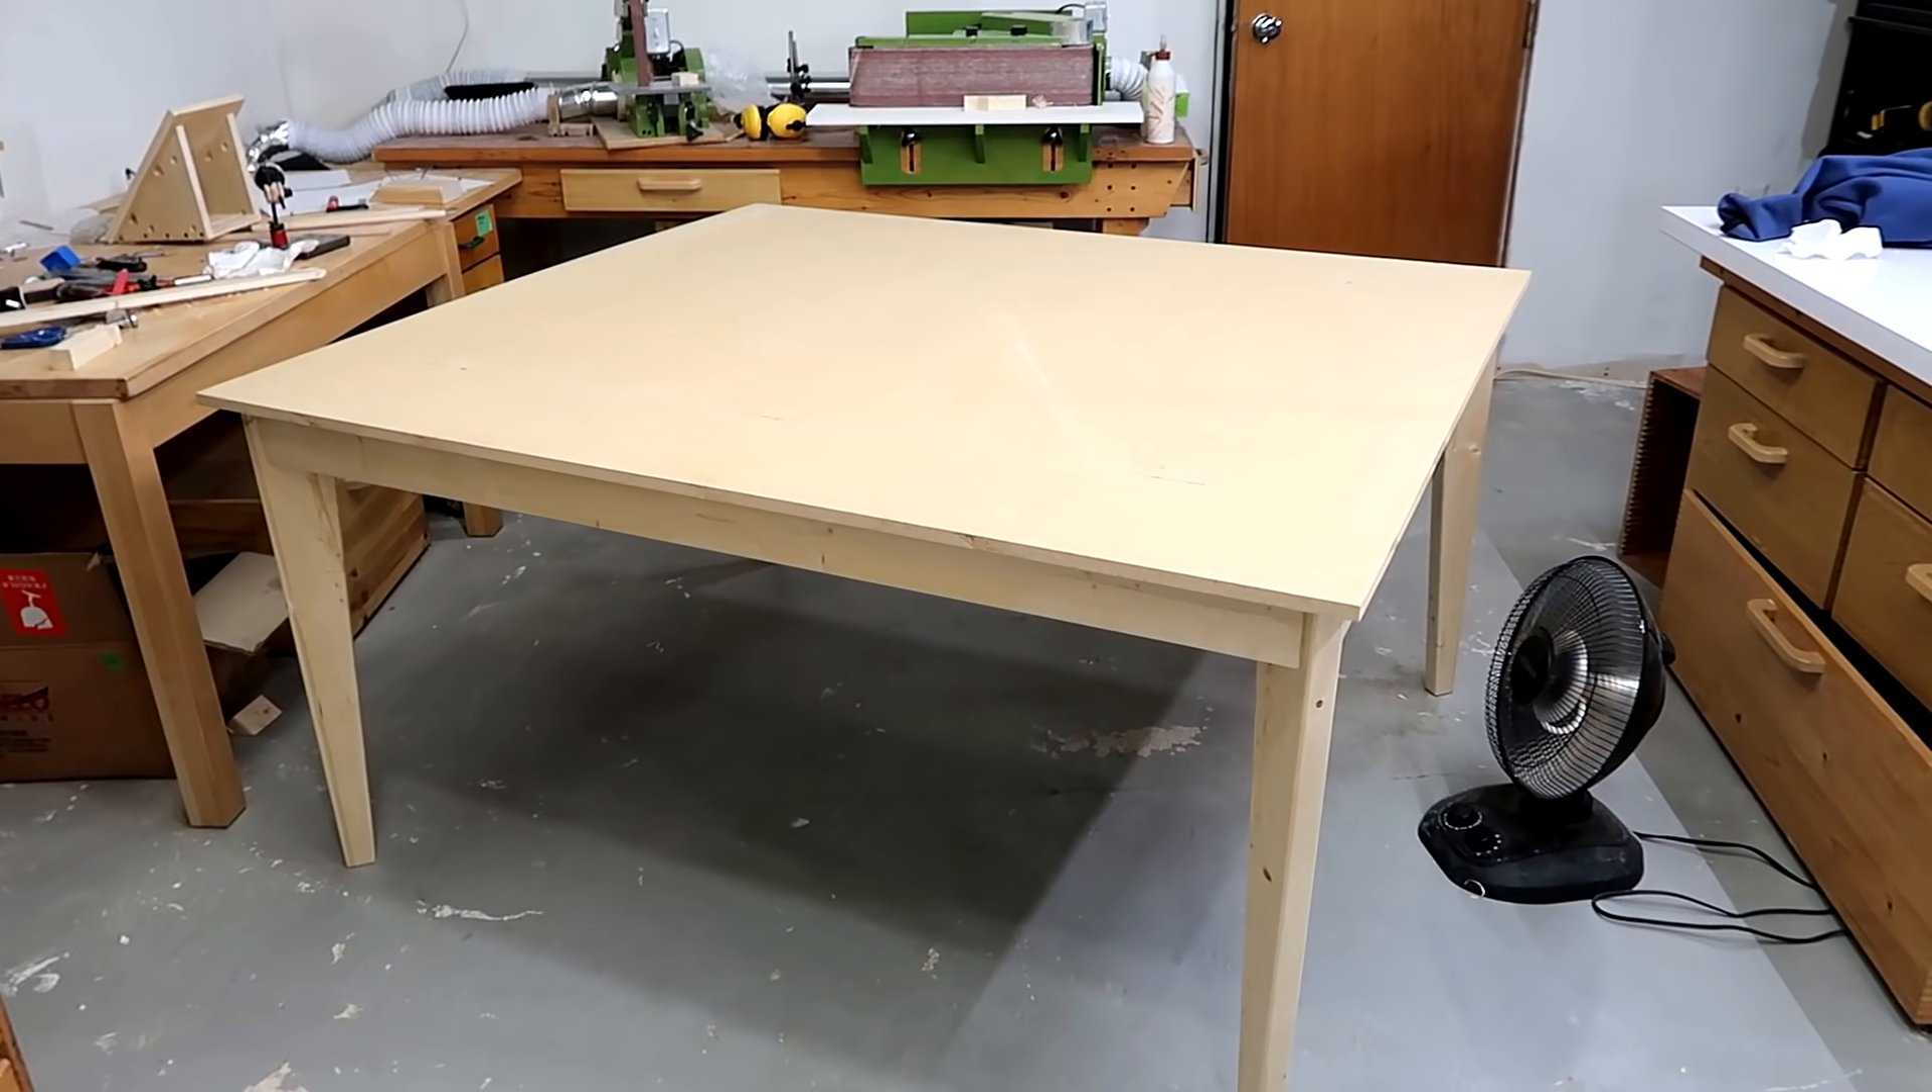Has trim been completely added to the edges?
No.